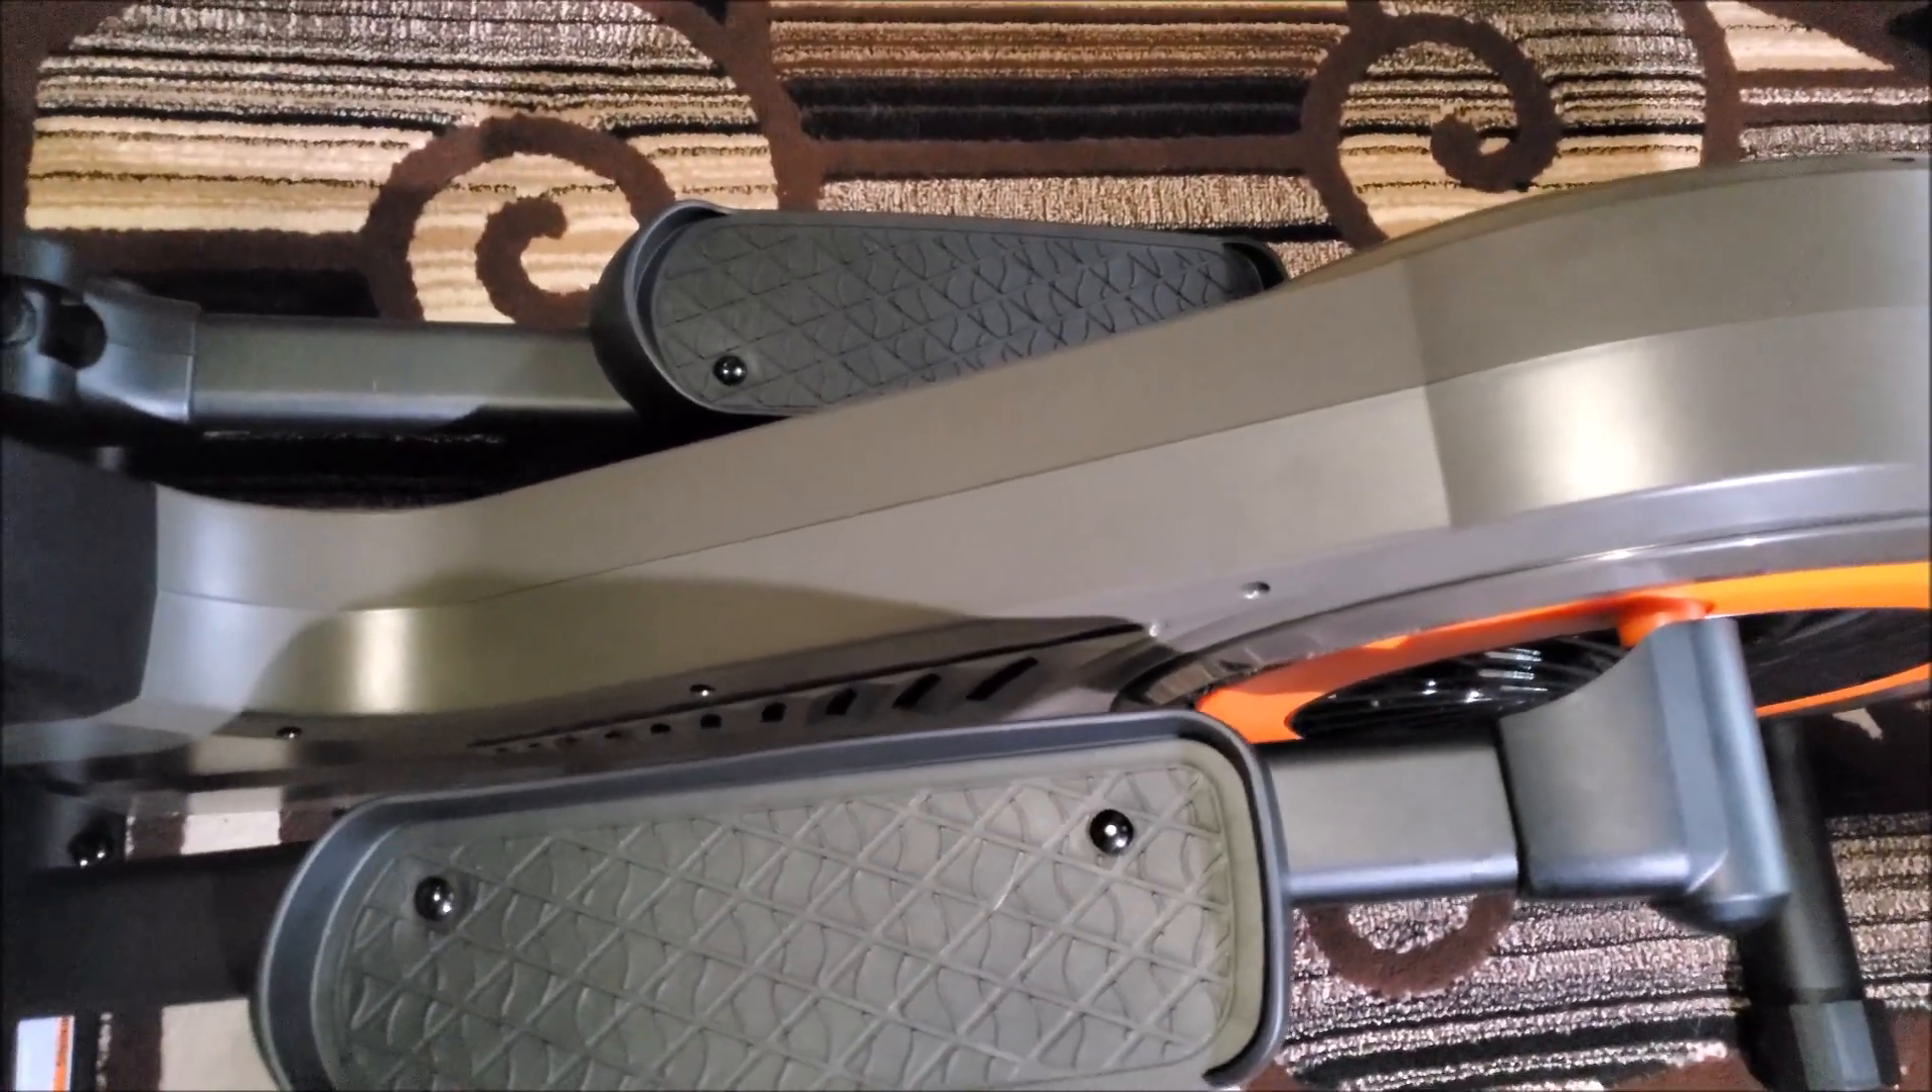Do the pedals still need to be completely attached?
No.